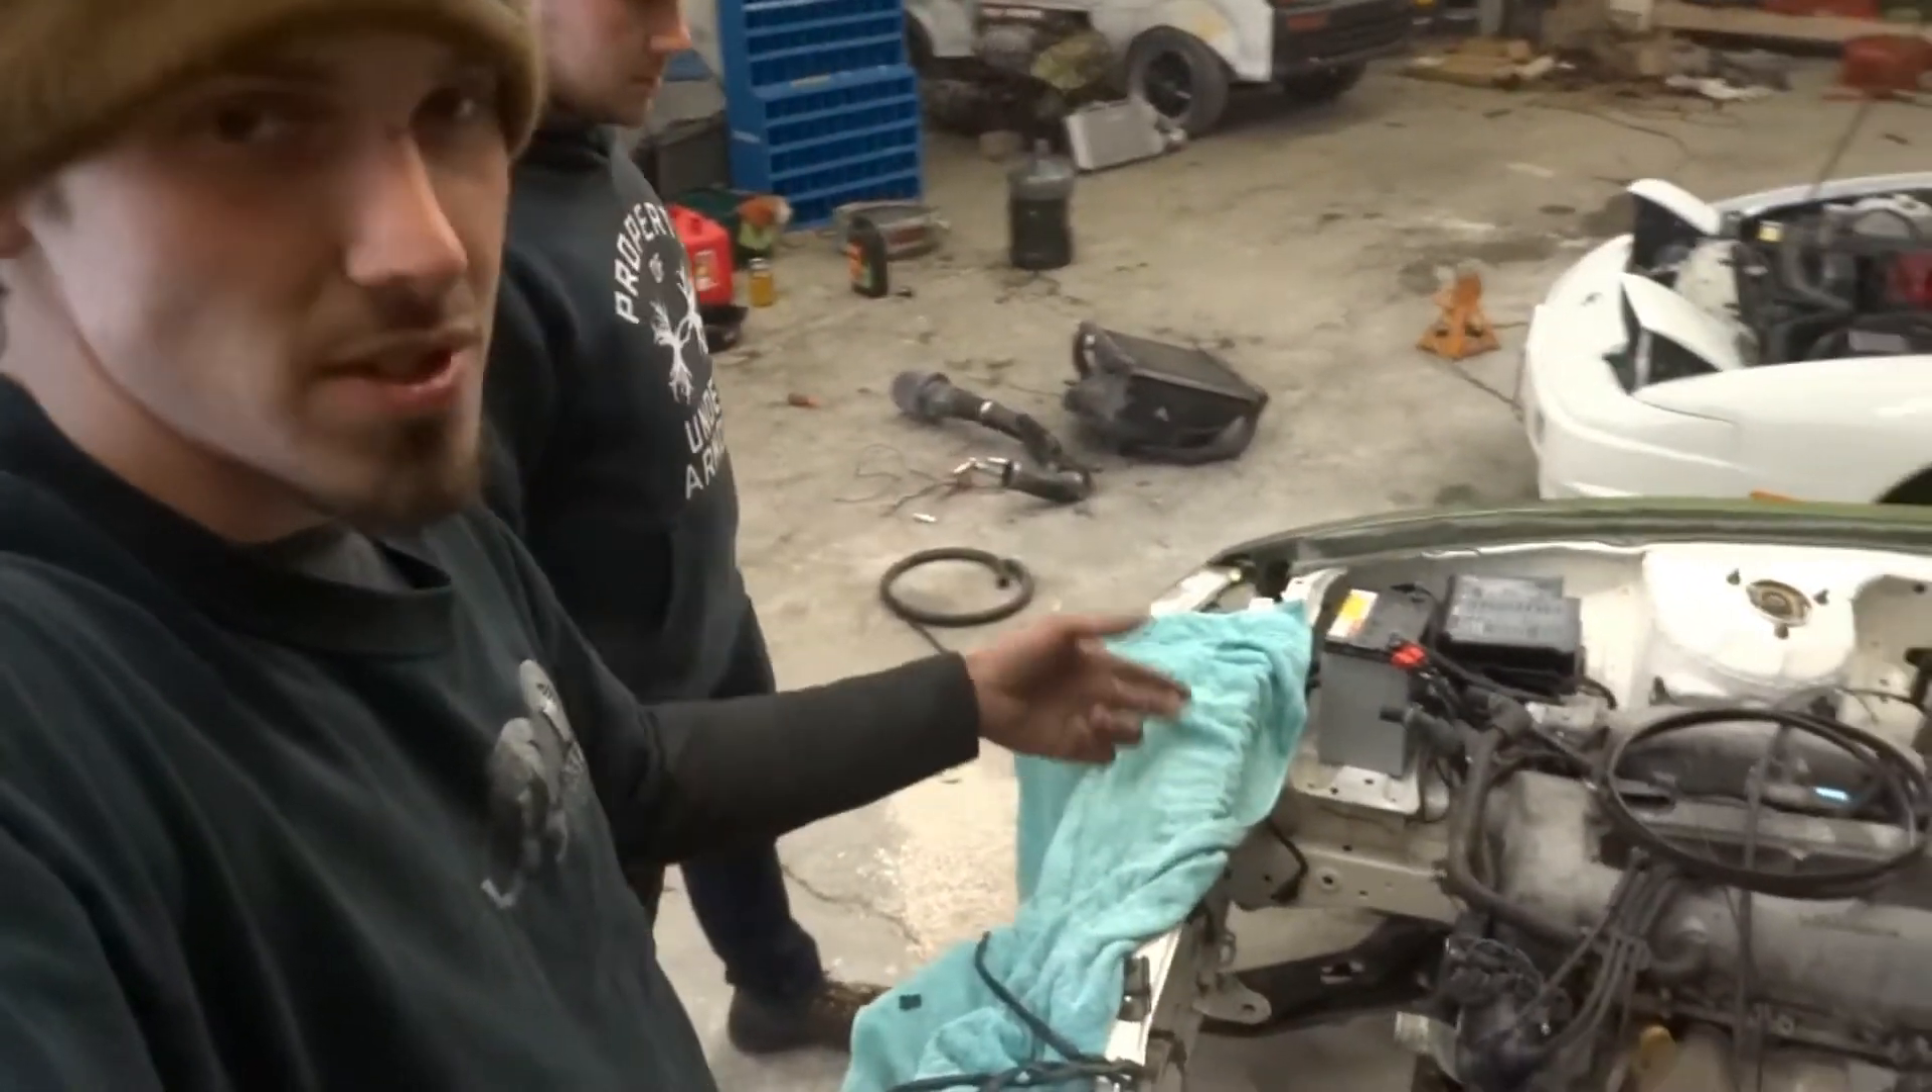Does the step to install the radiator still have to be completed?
Yes.